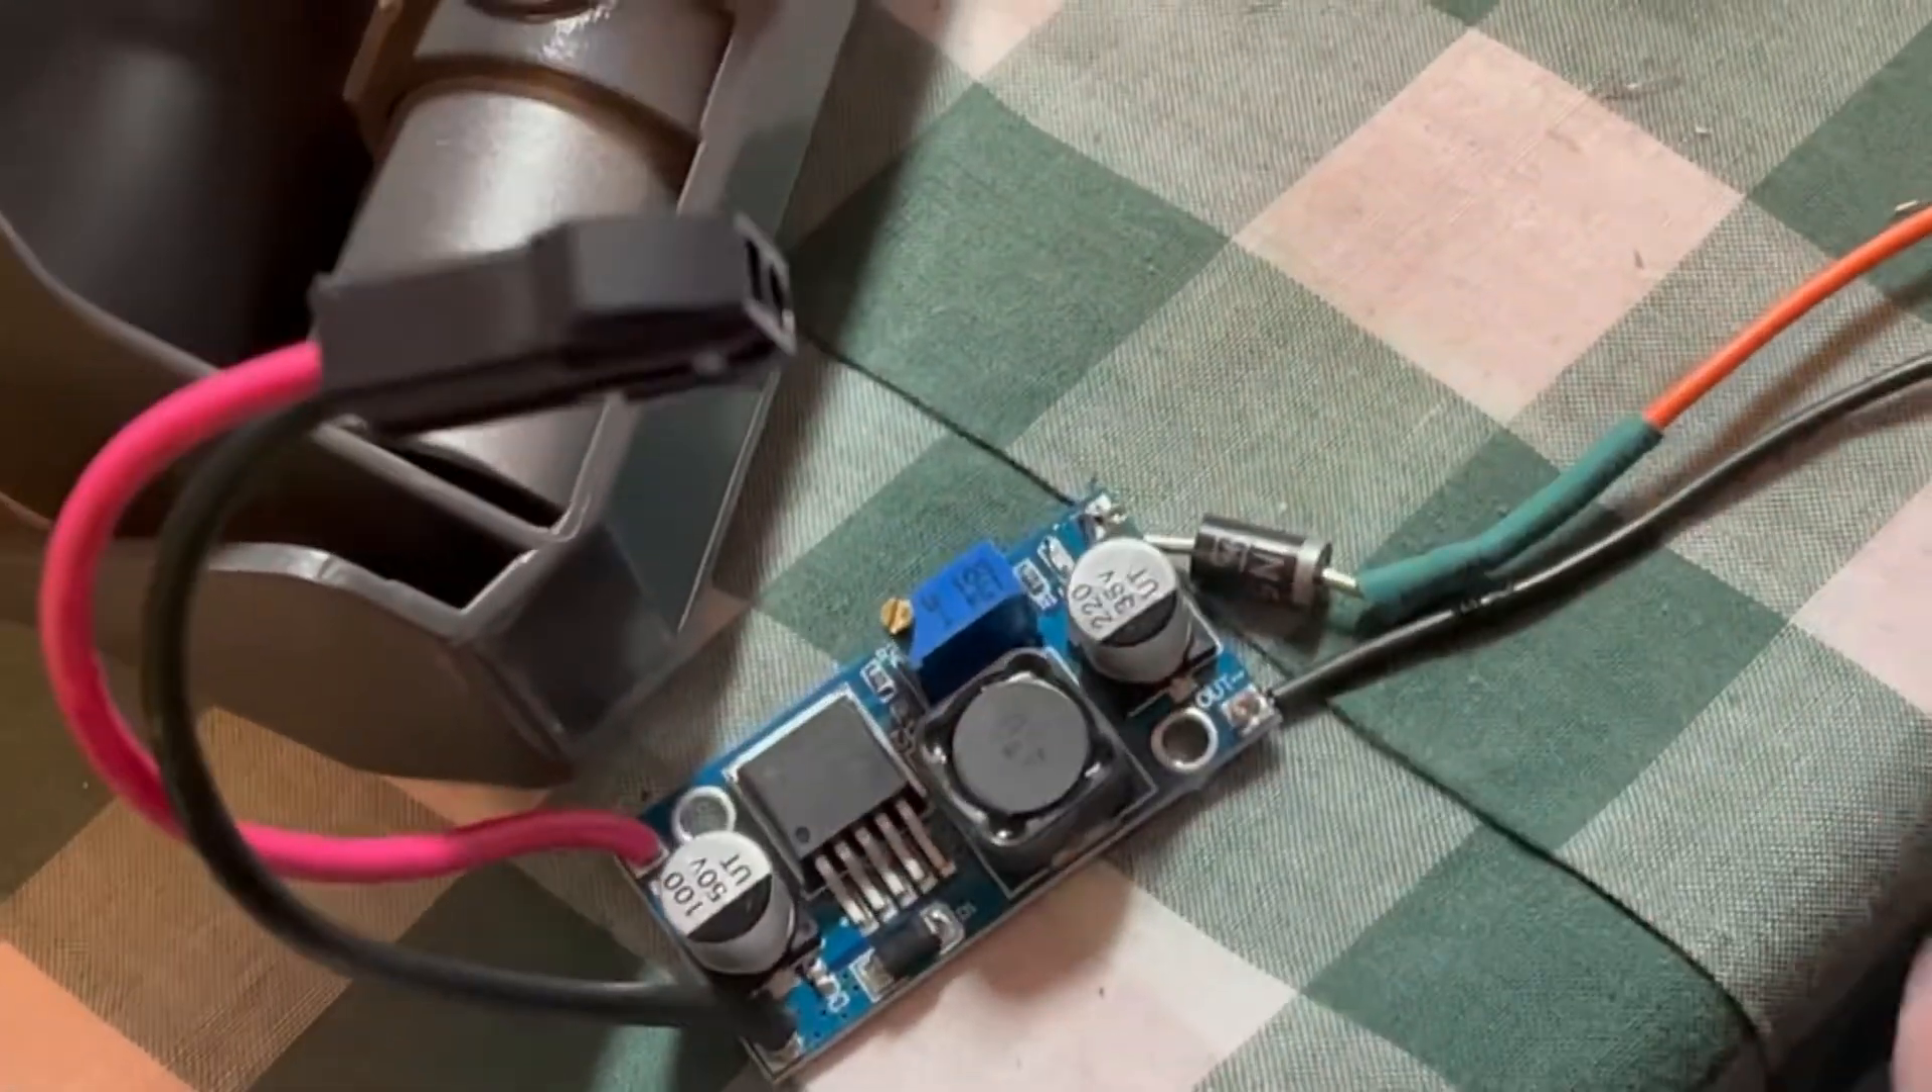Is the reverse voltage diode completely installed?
Yes.